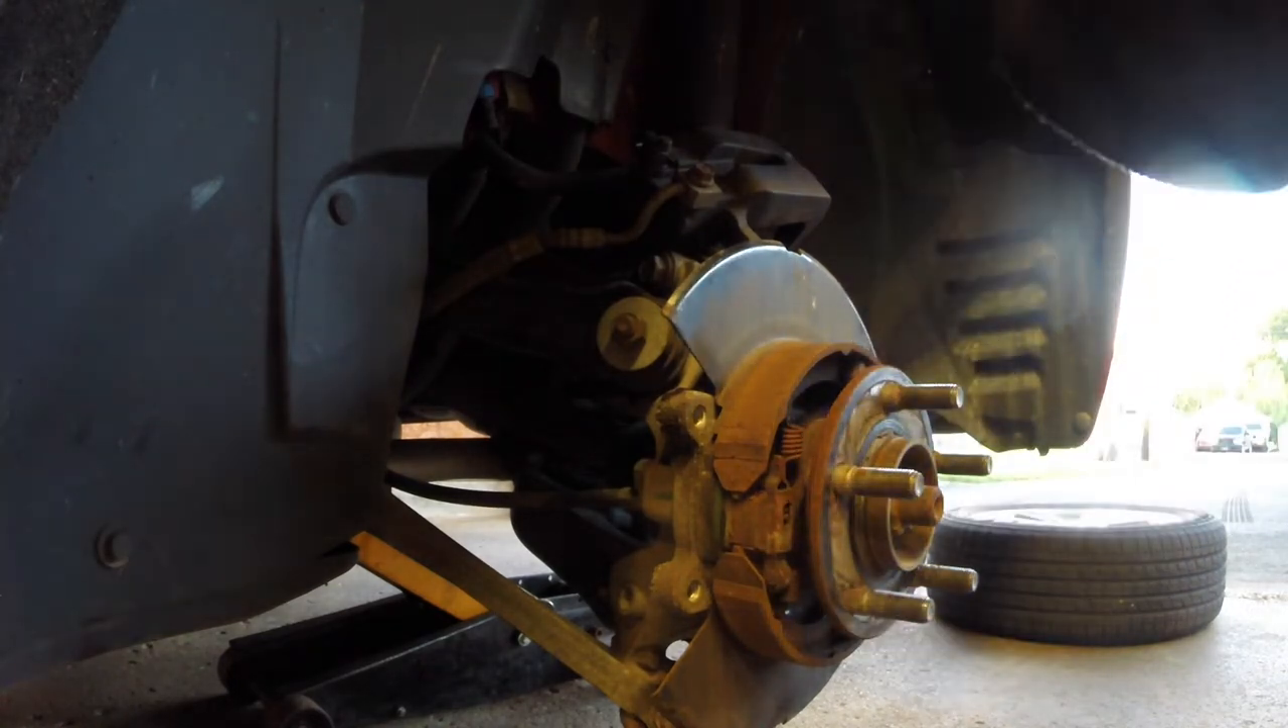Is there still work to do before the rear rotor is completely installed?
Yes.